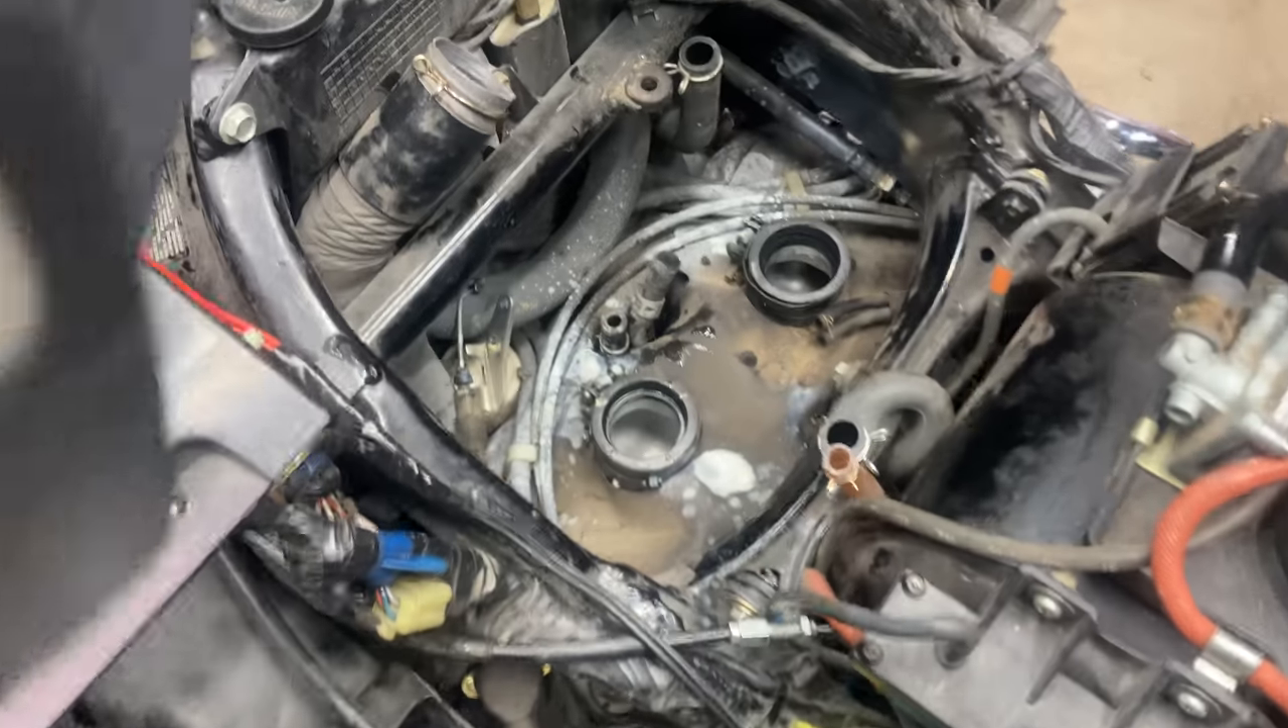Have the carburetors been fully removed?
Yes.